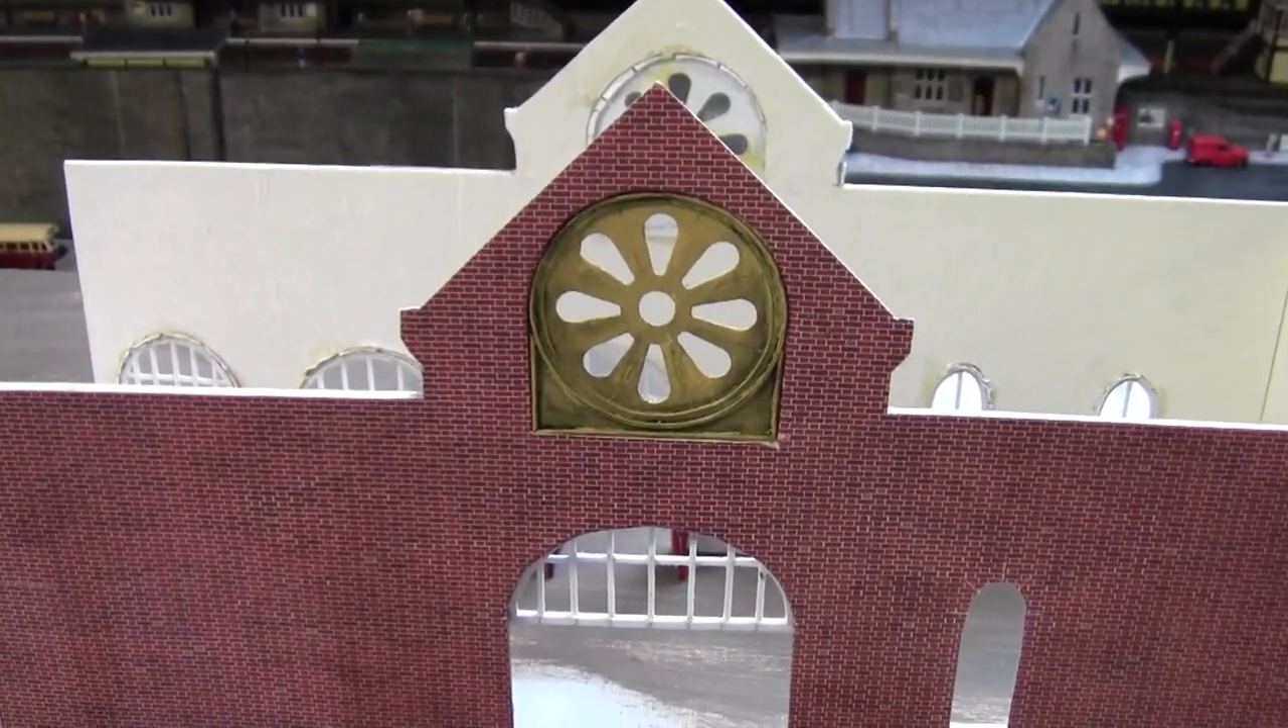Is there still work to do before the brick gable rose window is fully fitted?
No.